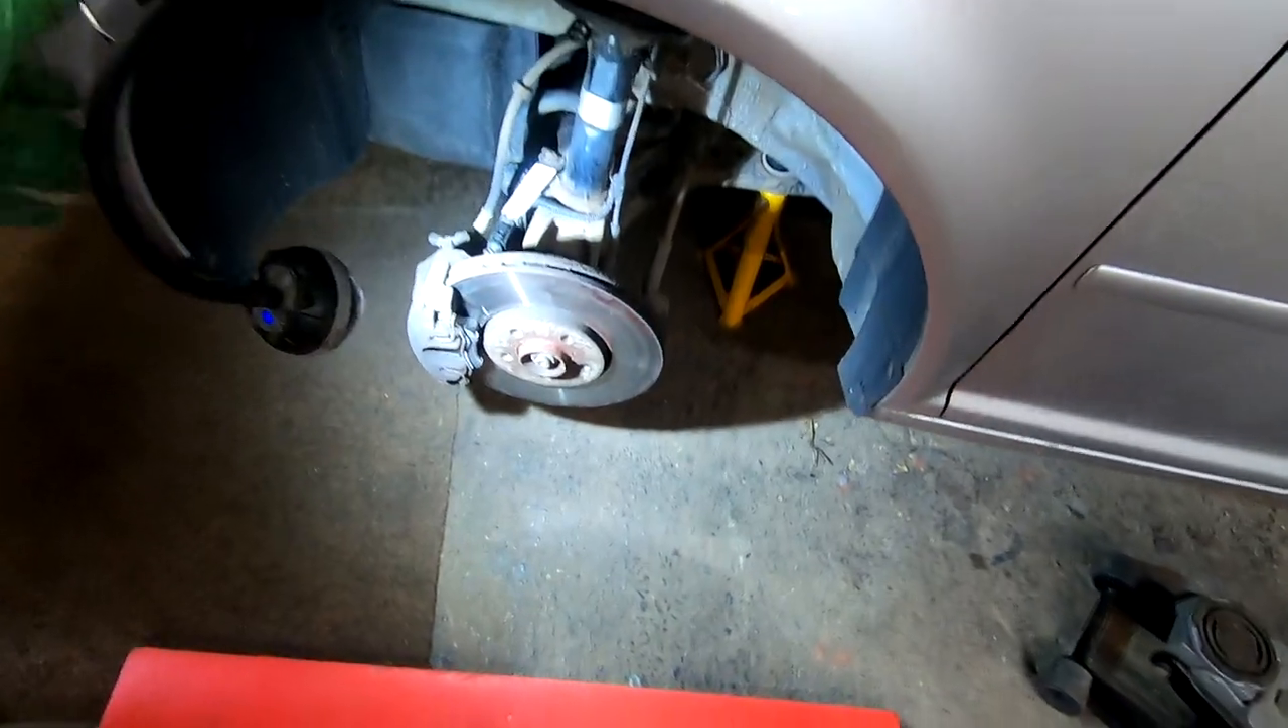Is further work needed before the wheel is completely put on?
Yes.